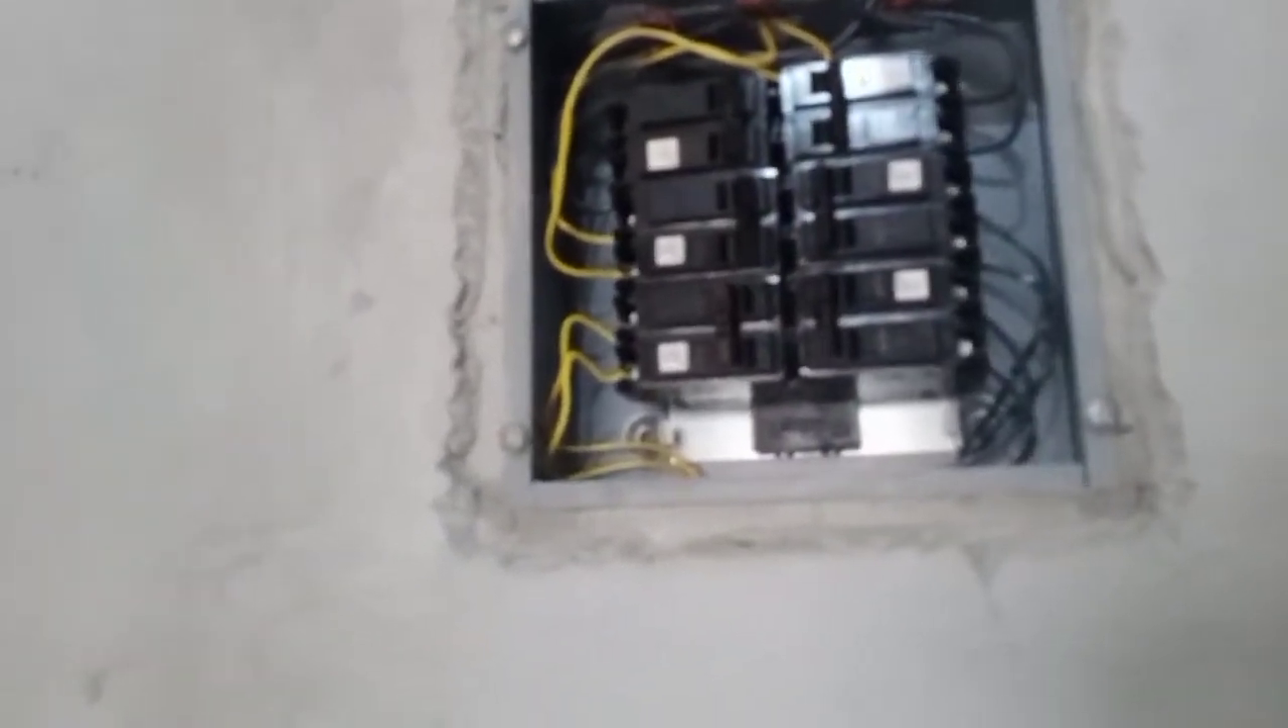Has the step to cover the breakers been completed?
No.